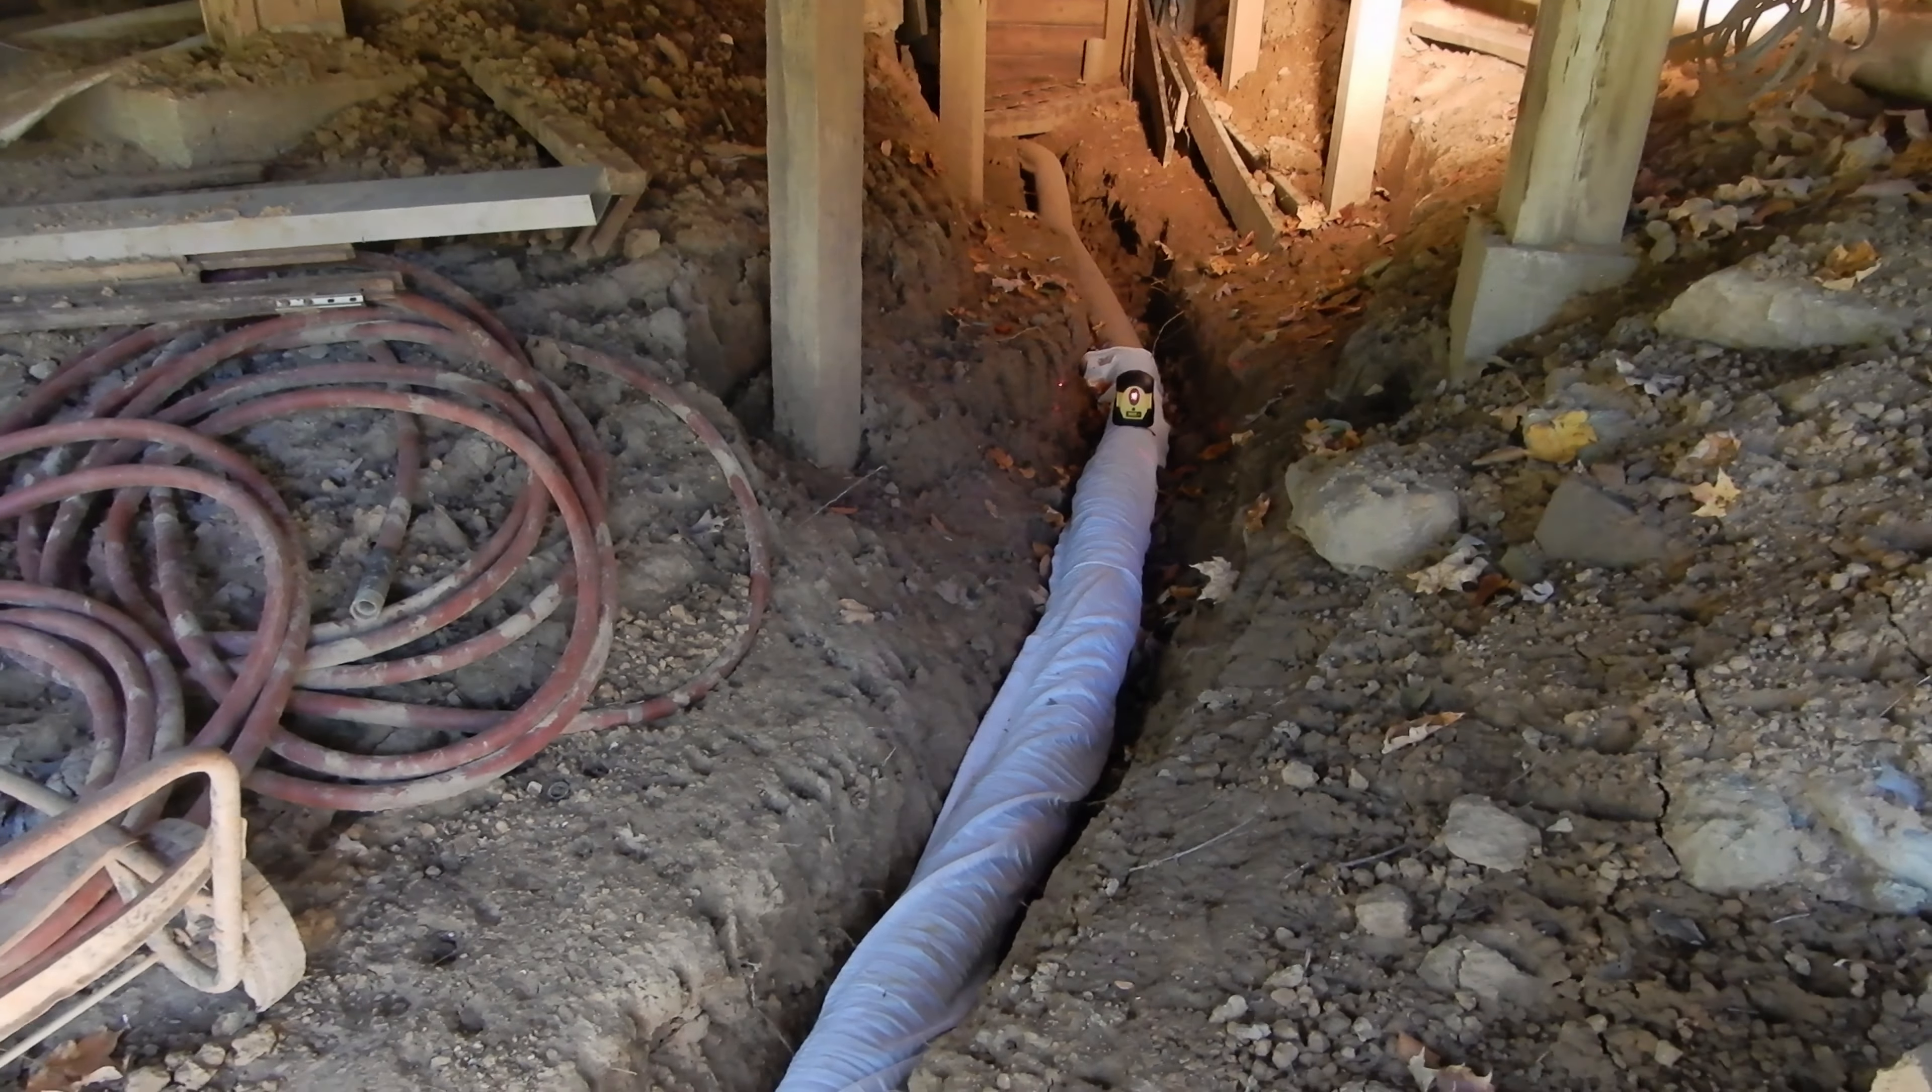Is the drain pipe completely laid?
Yes.